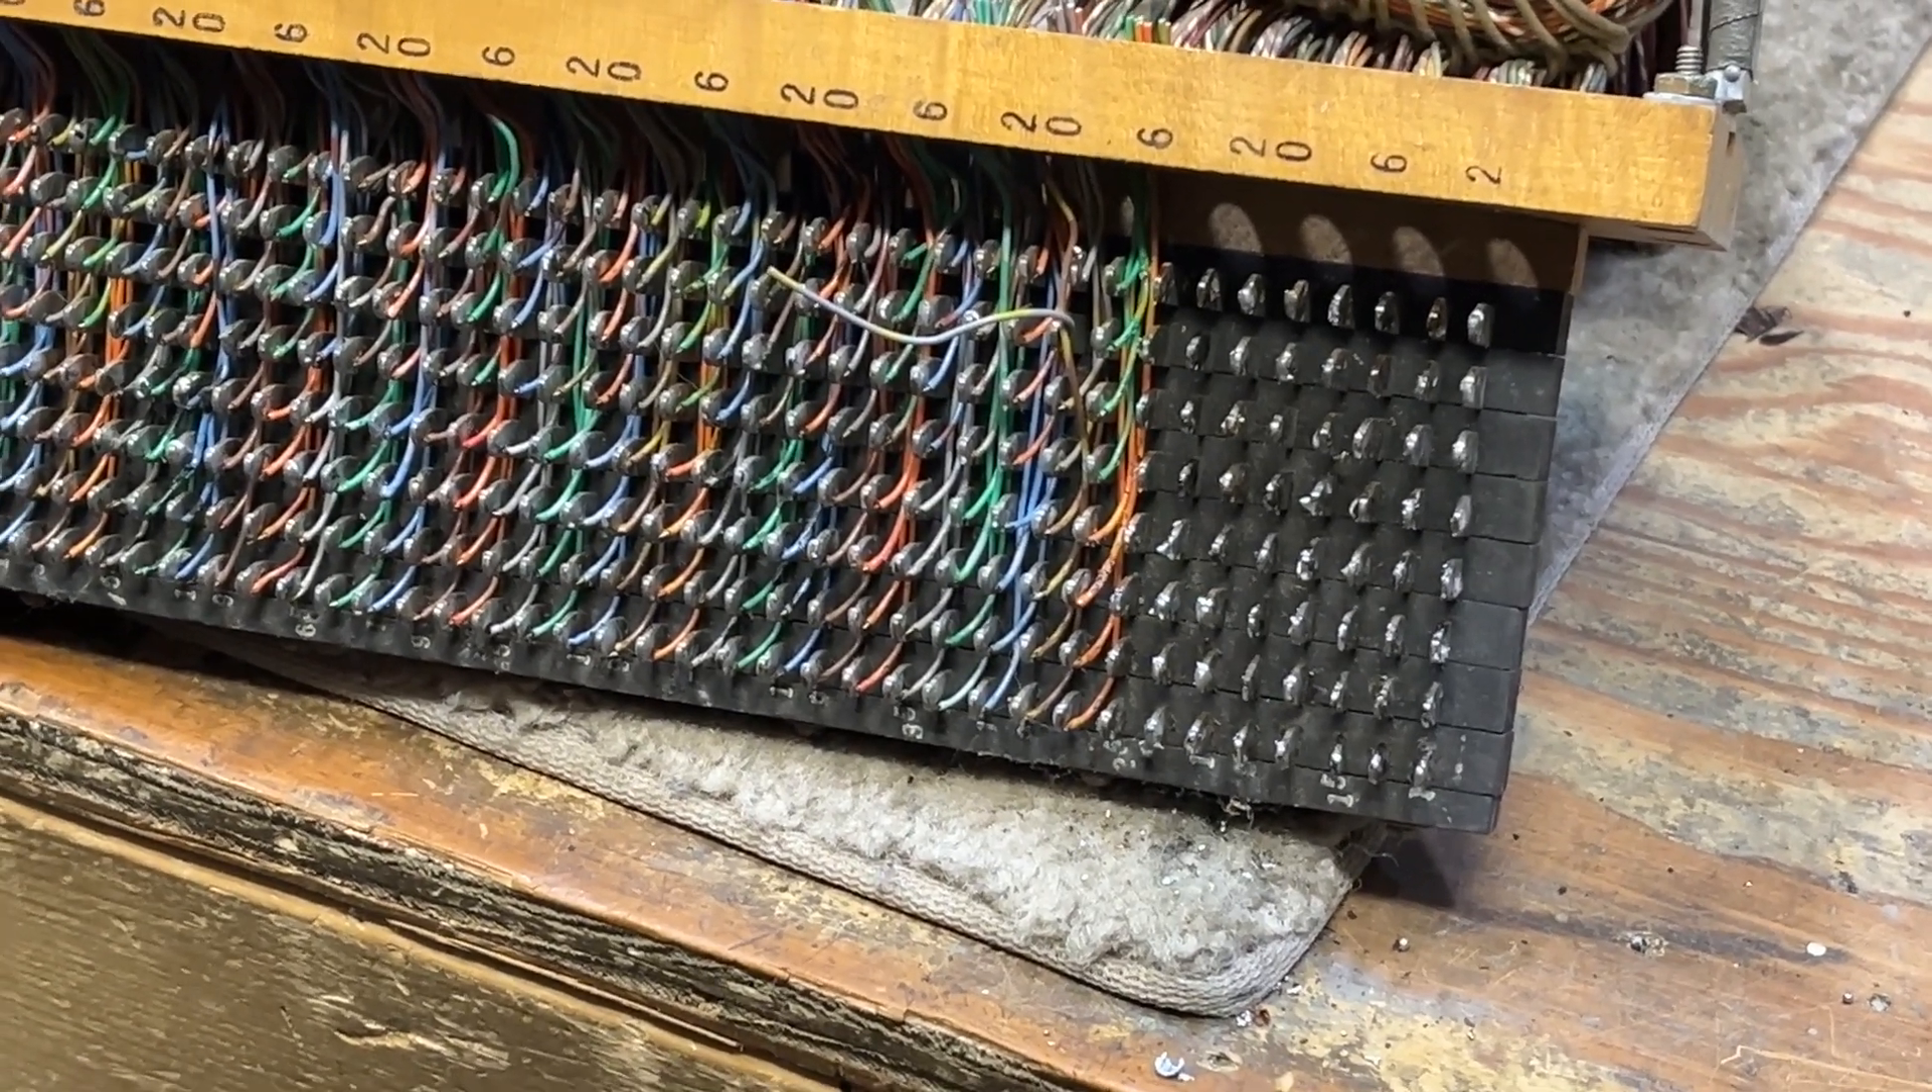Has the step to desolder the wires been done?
No.